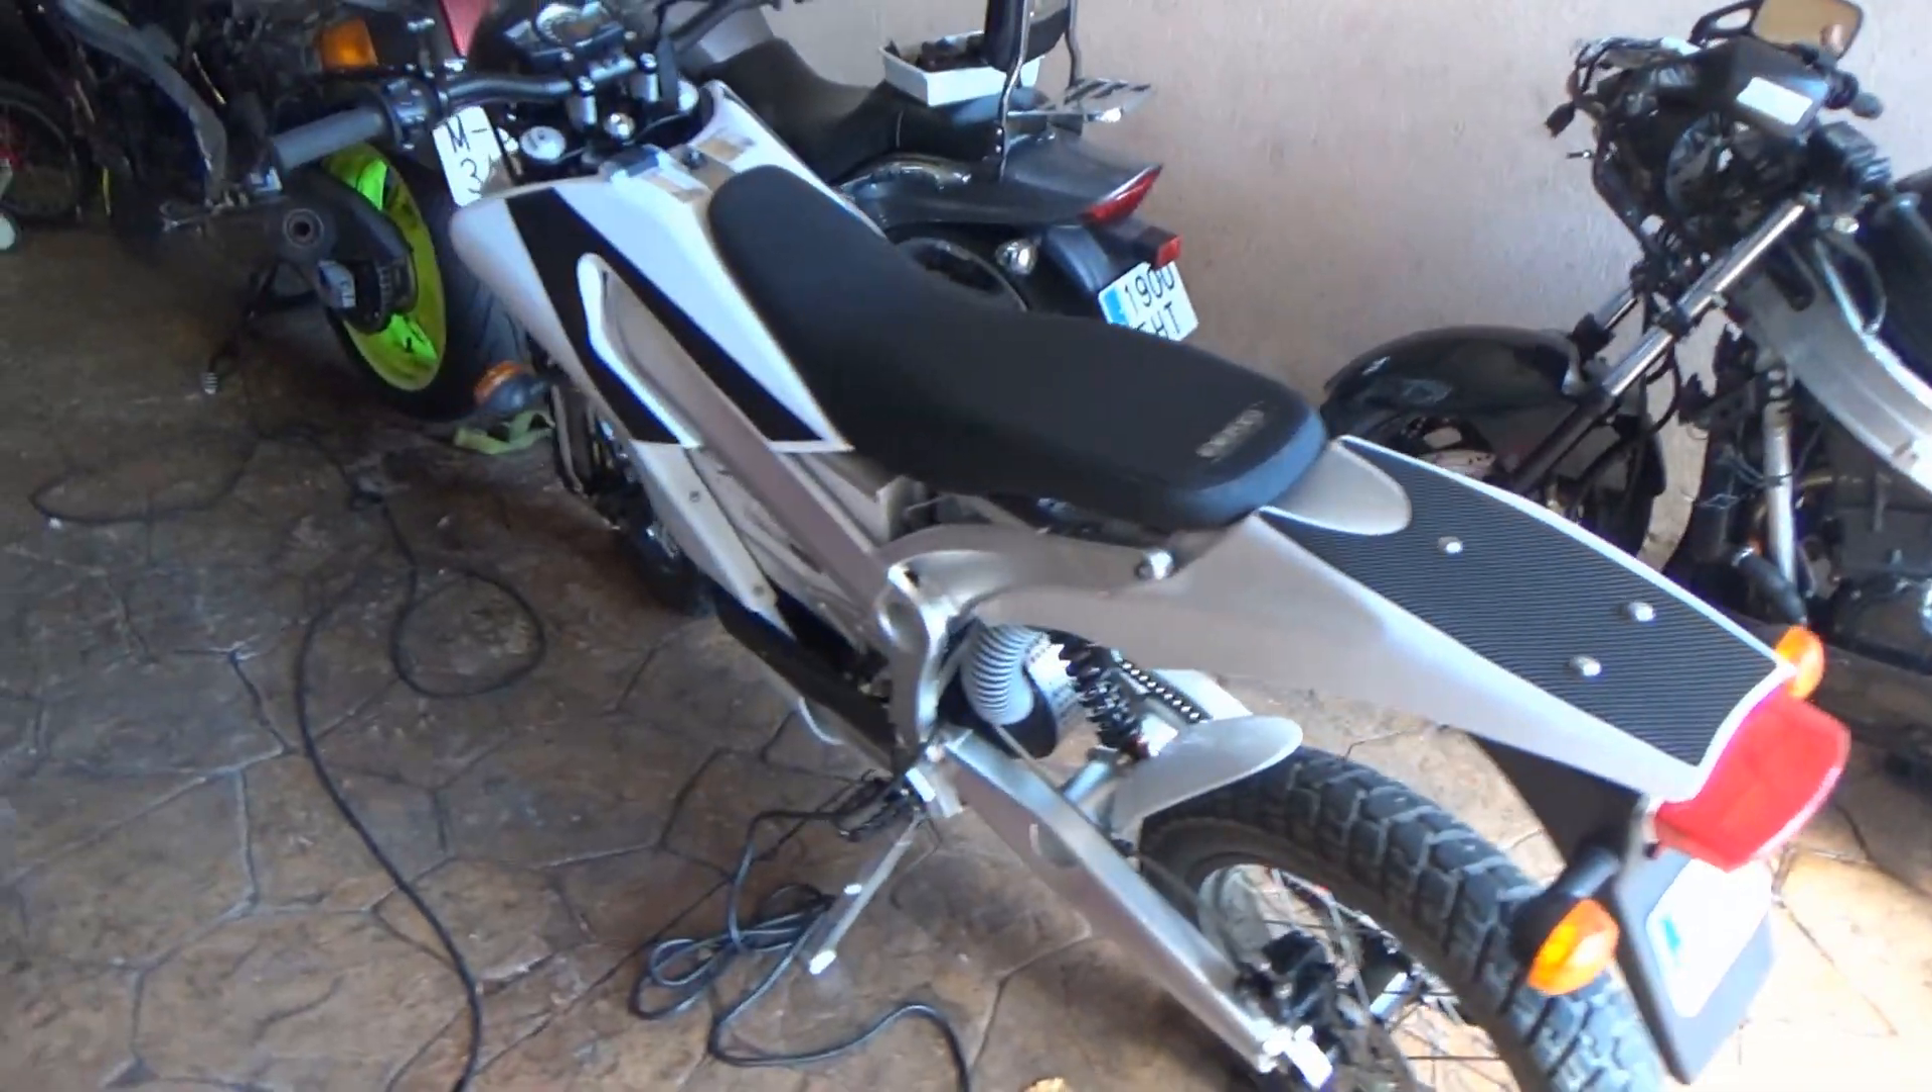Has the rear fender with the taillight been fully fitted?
Yes.